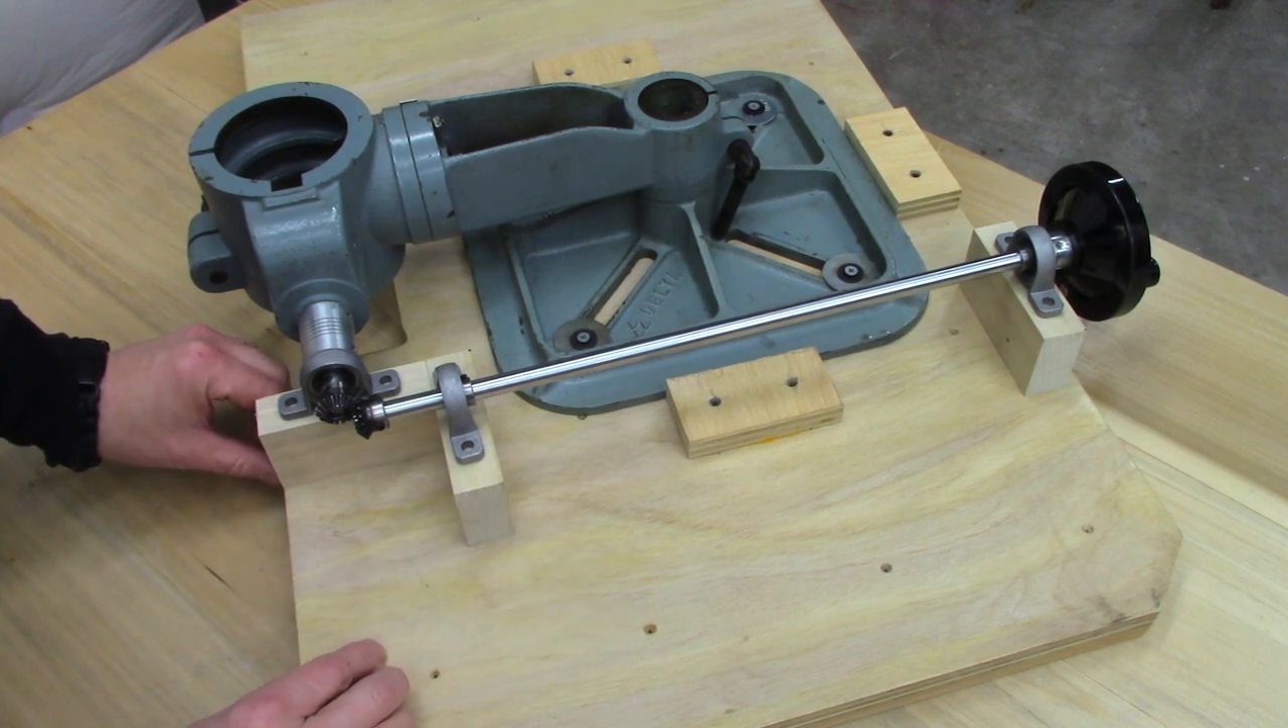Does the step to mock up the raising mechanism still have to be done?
No.